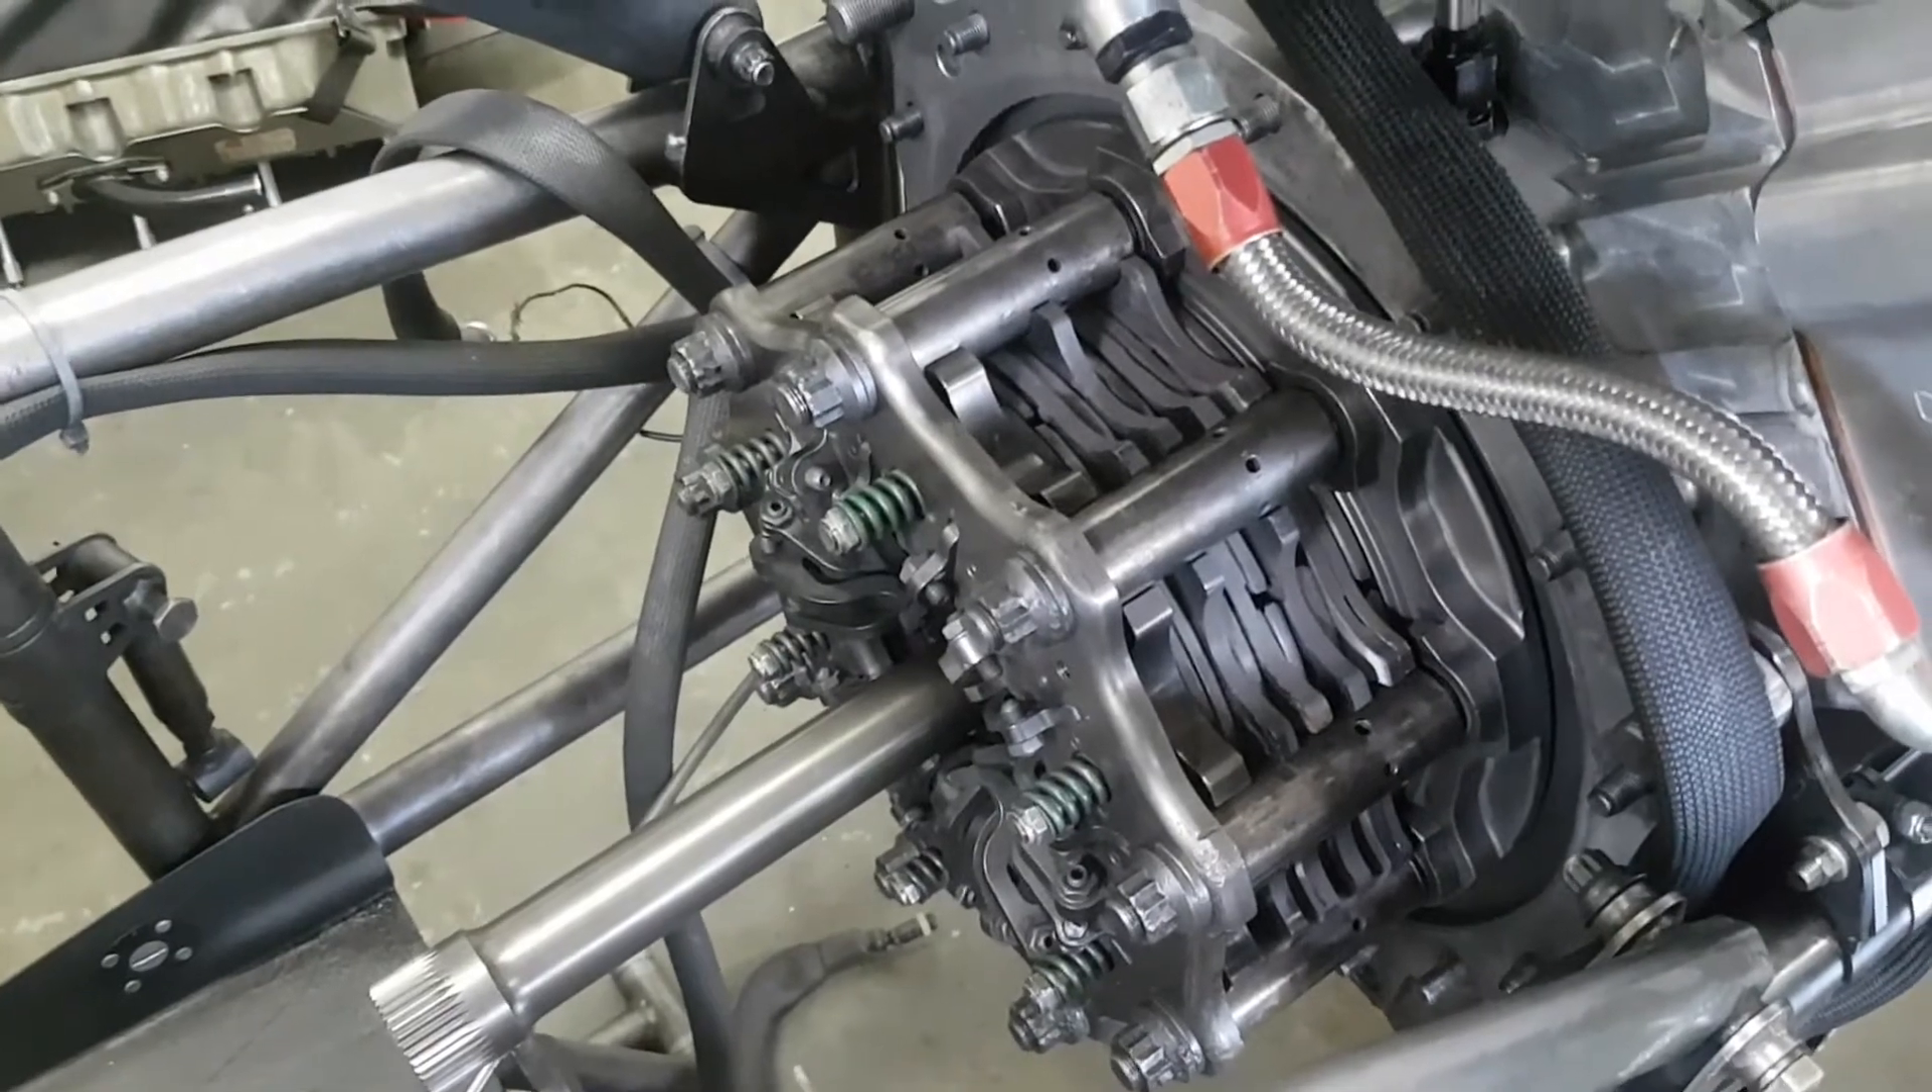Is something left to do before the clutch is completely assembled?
No.